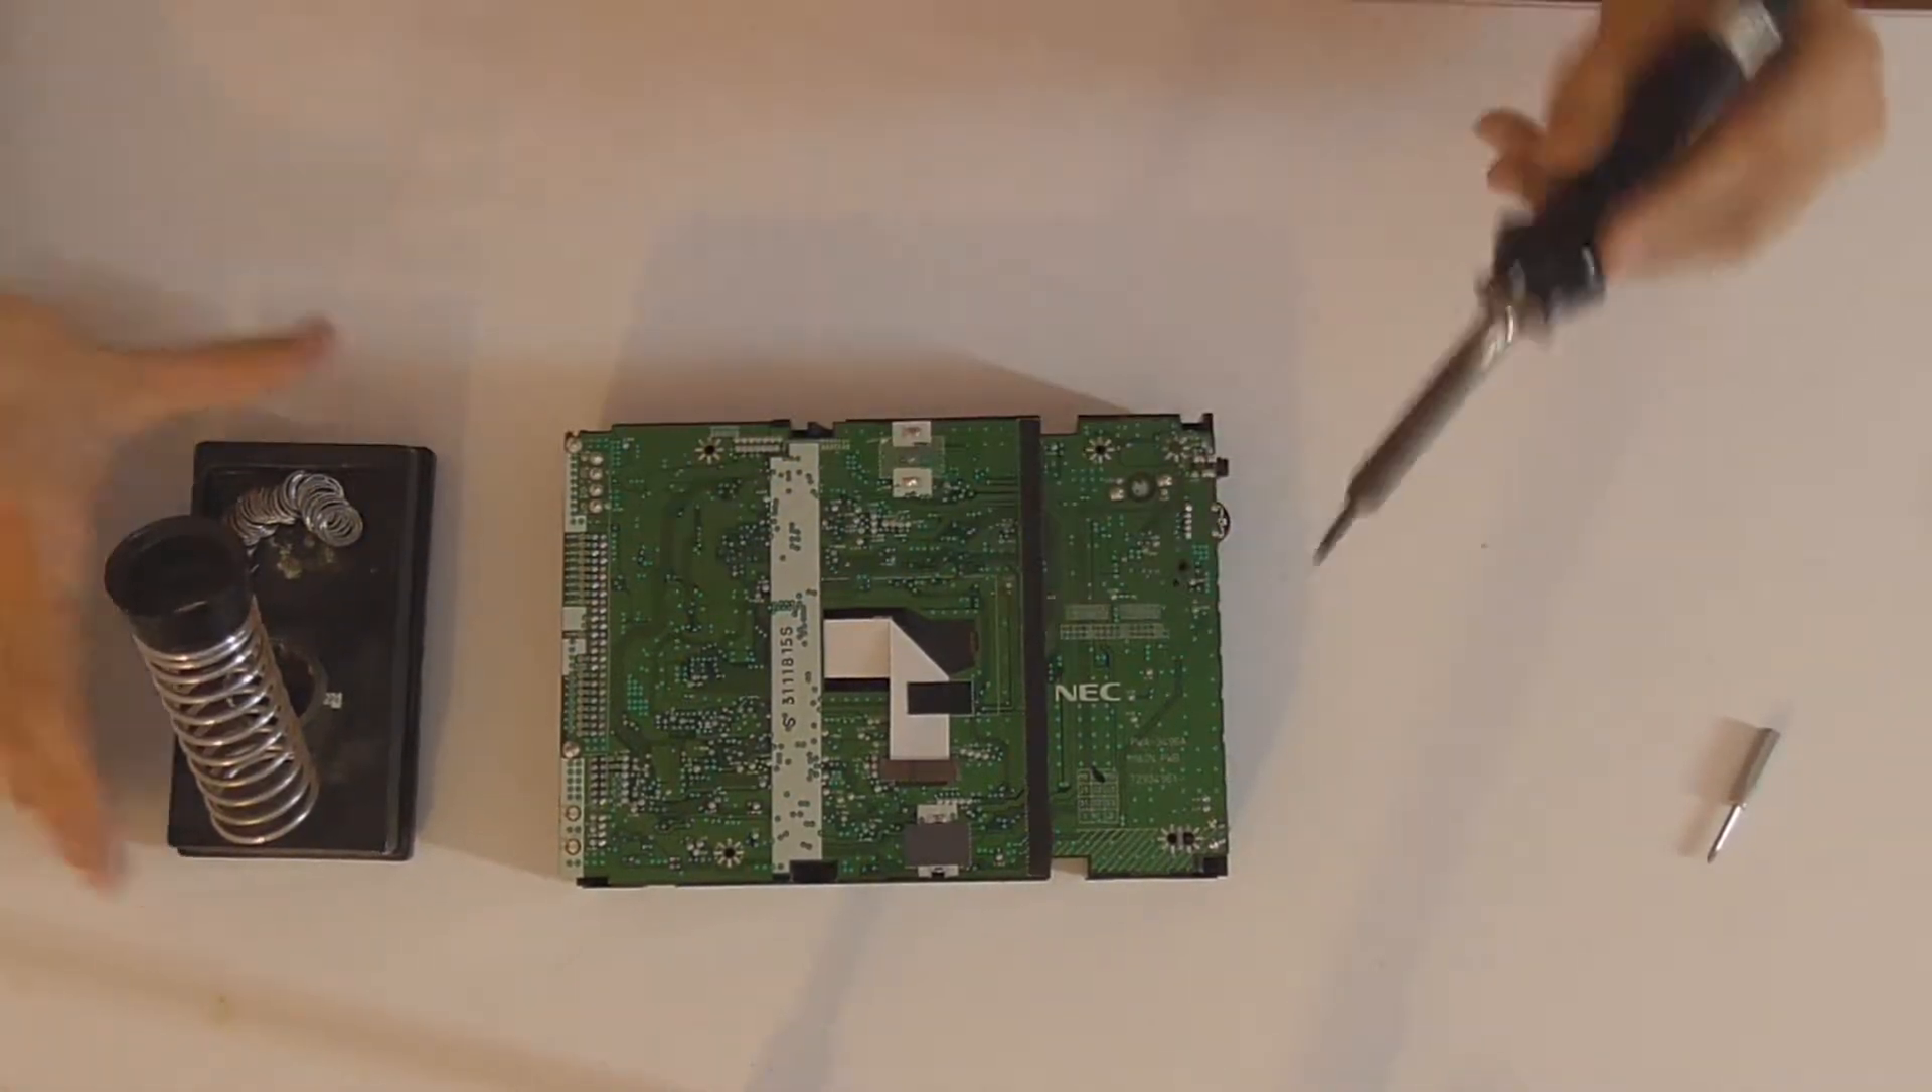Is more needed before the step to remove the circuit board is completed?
Yes.